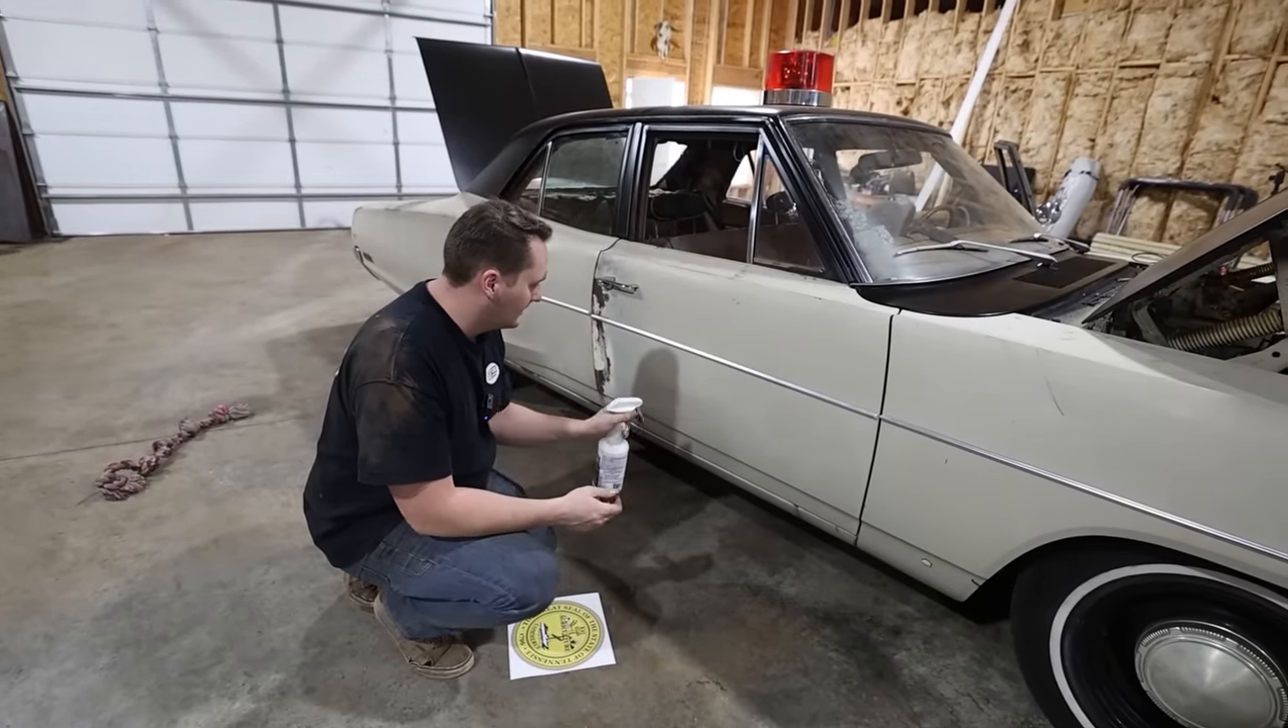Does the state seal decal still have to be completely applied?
Yes.